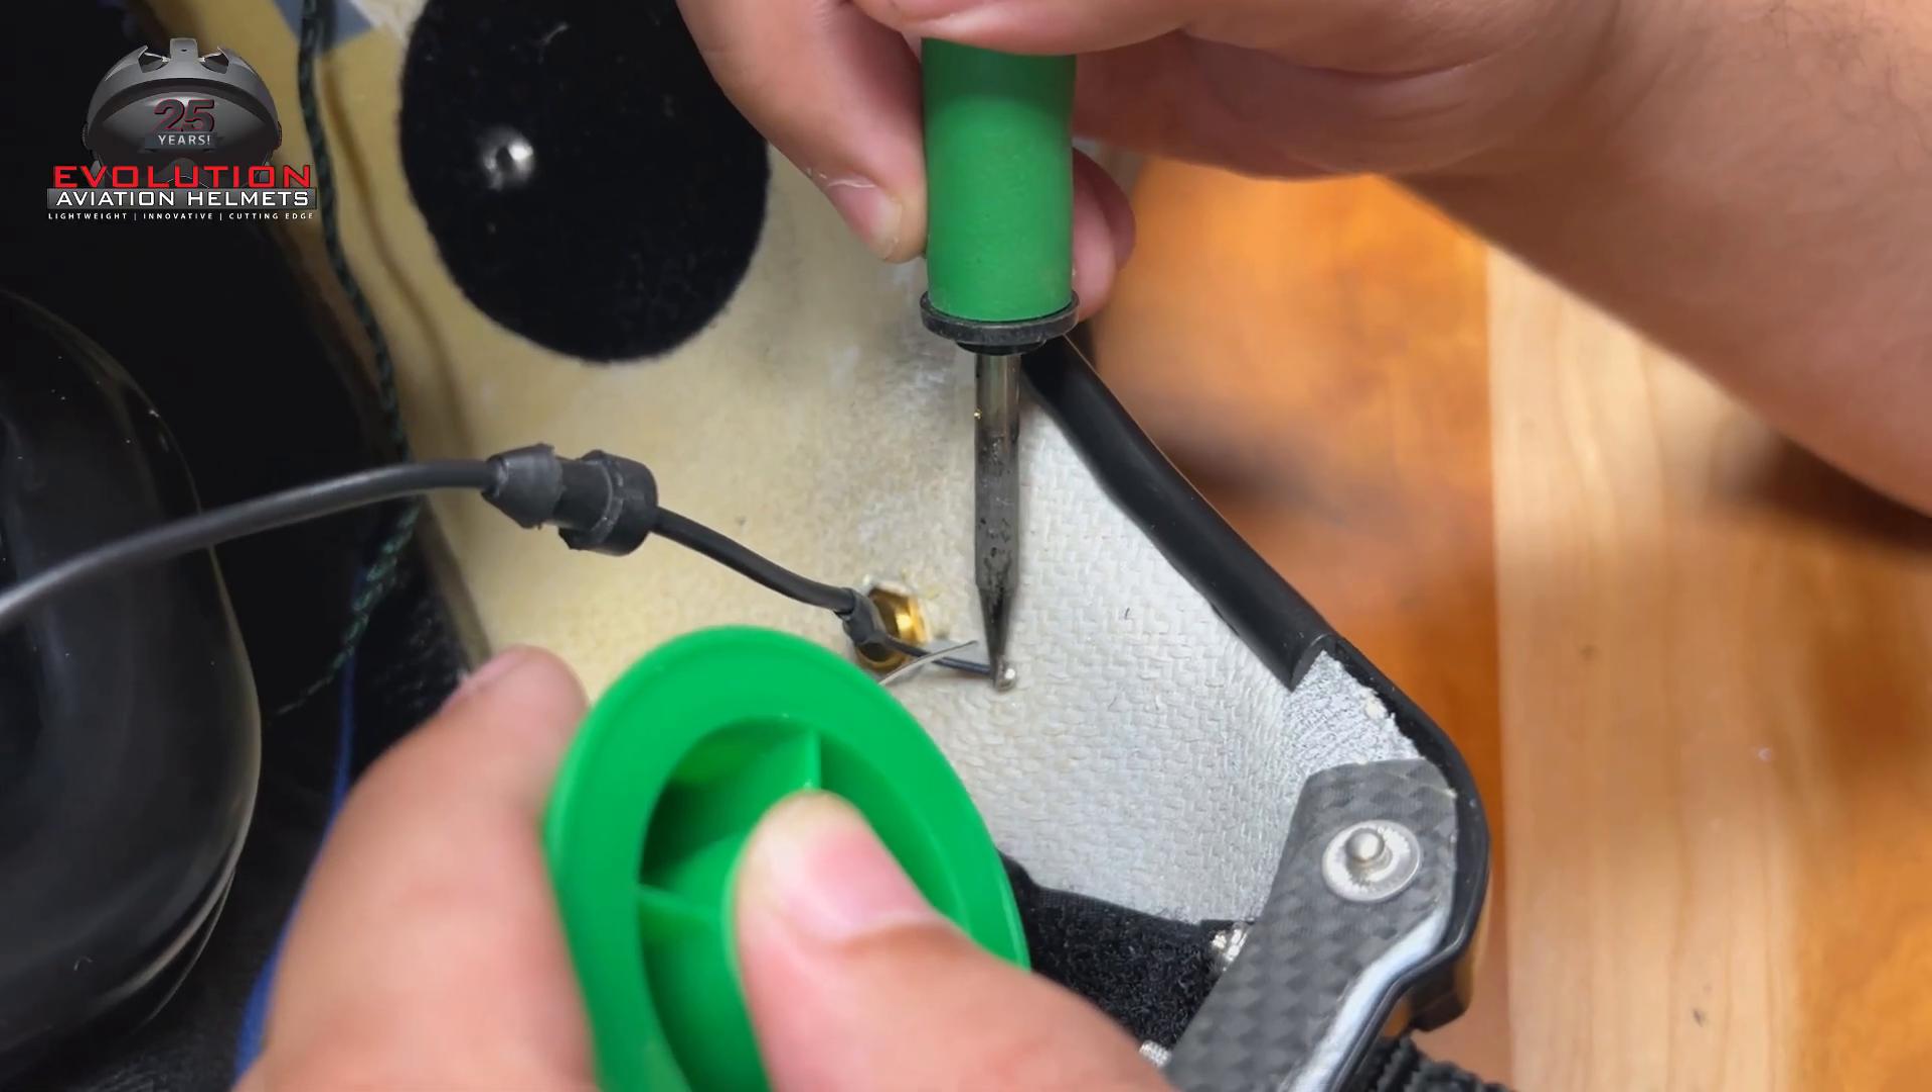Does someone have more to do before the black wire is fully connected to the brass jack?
Yes.